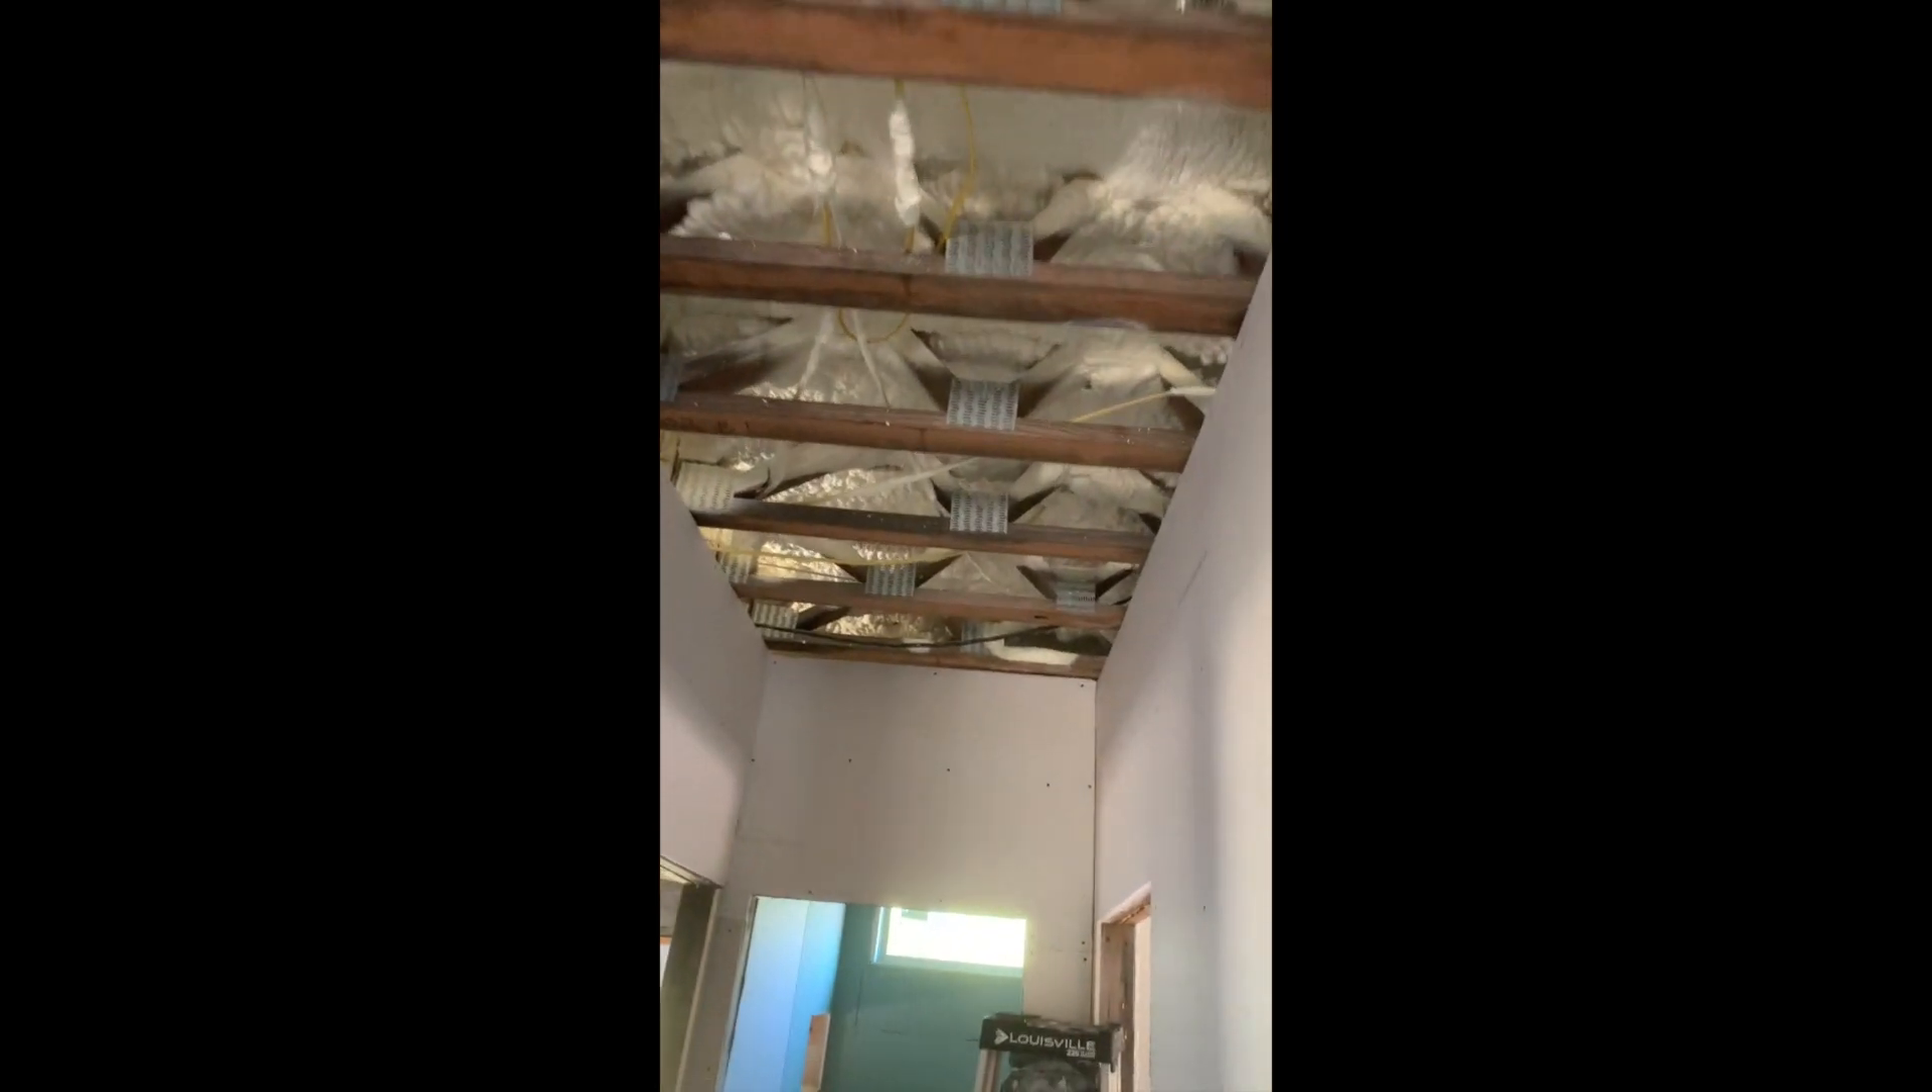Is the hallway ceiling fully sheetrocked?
No.